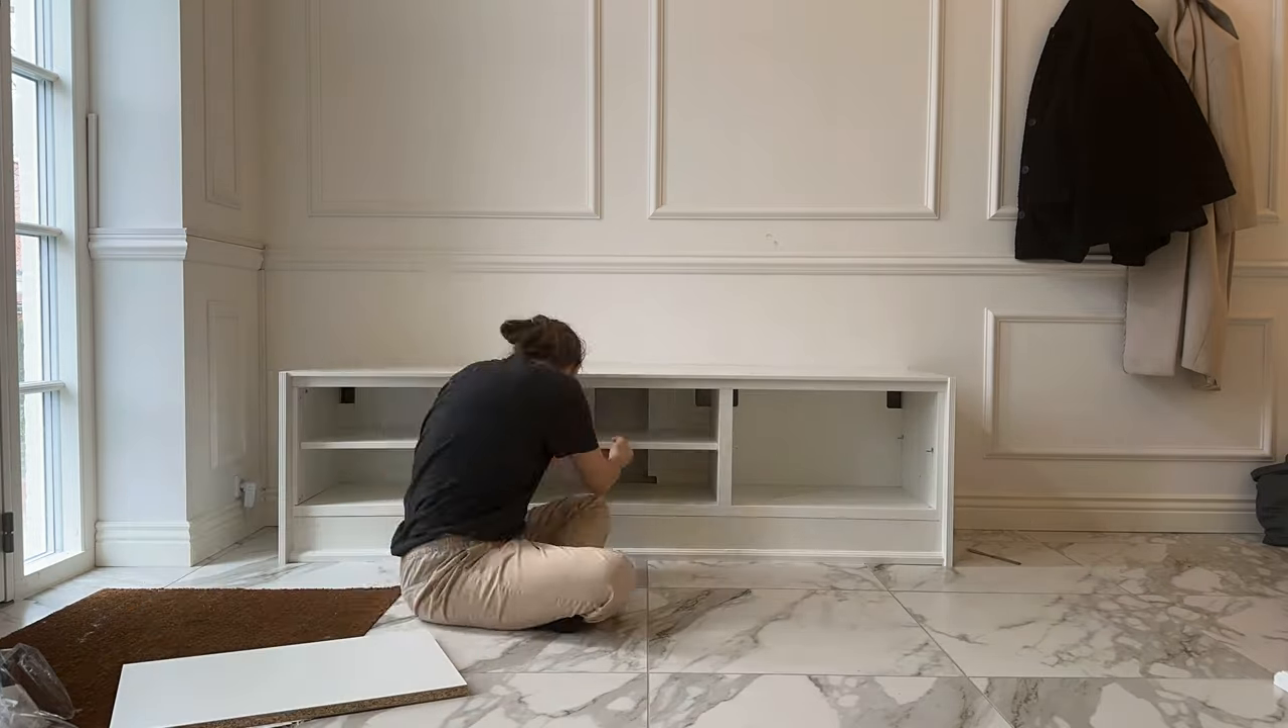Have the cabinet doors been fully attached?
No.